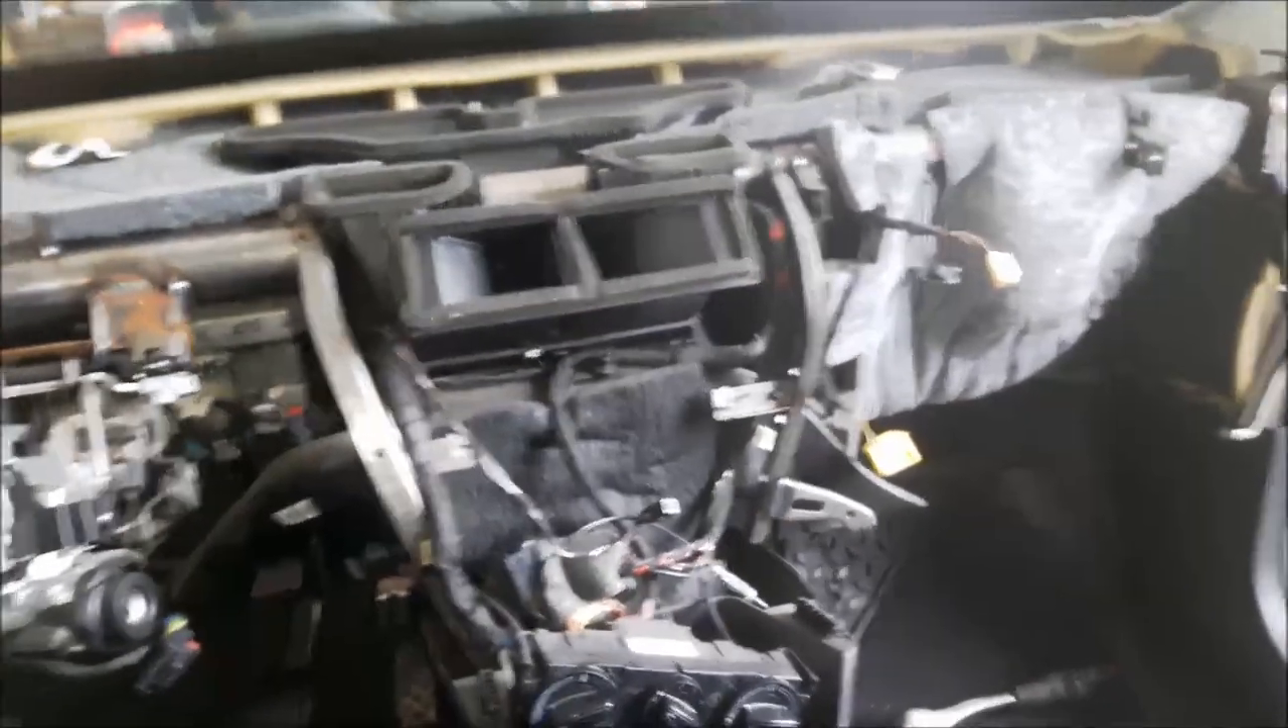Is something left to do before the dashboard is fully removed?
No.